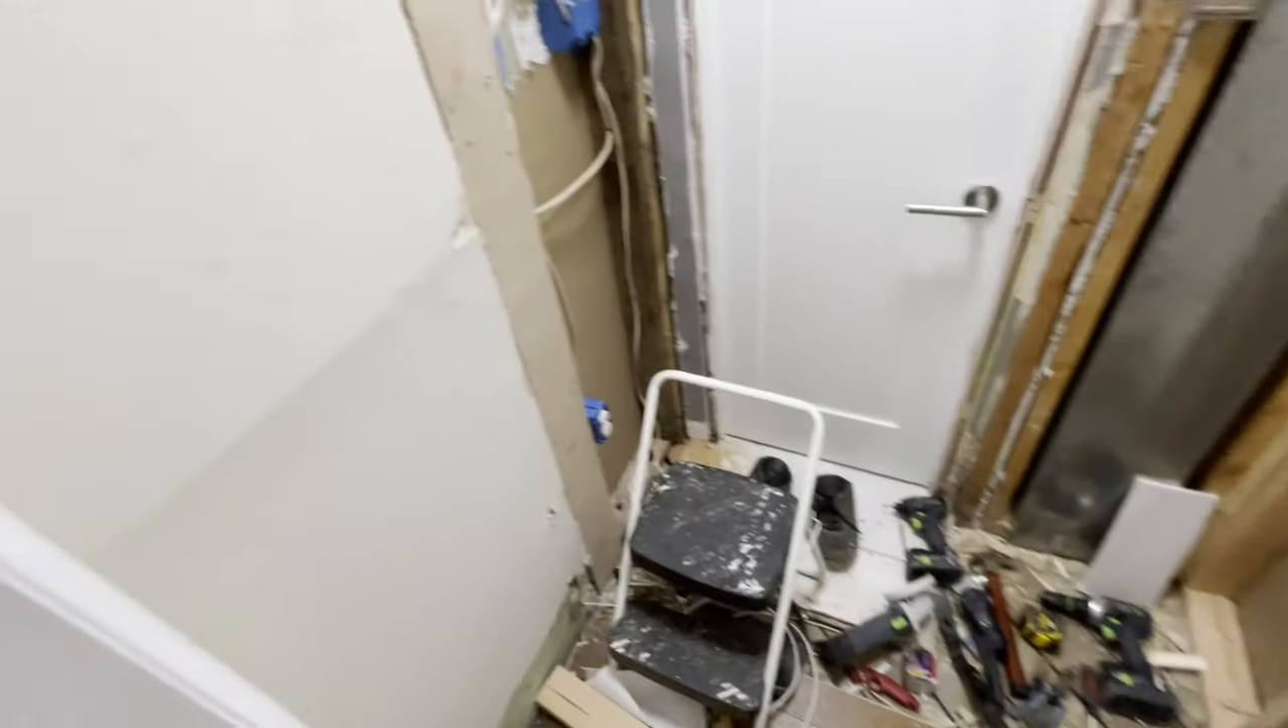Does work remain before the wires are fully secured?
Yes.